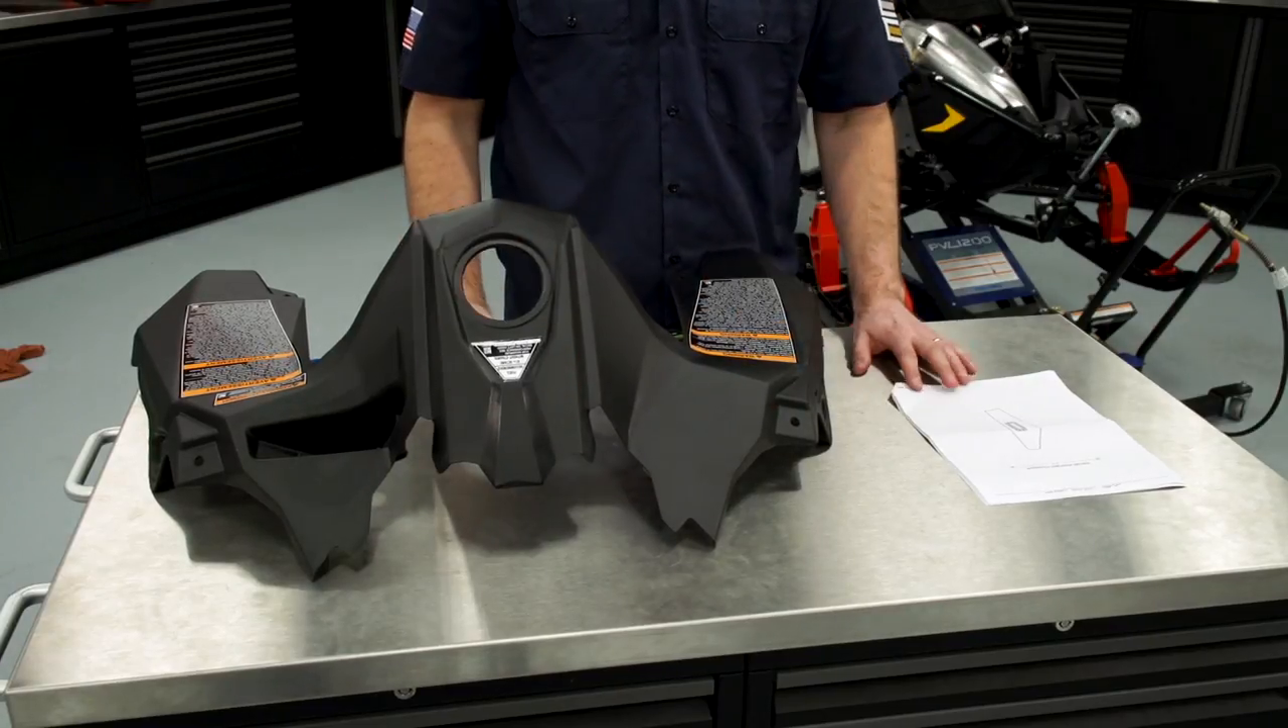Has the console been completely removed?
Yes.